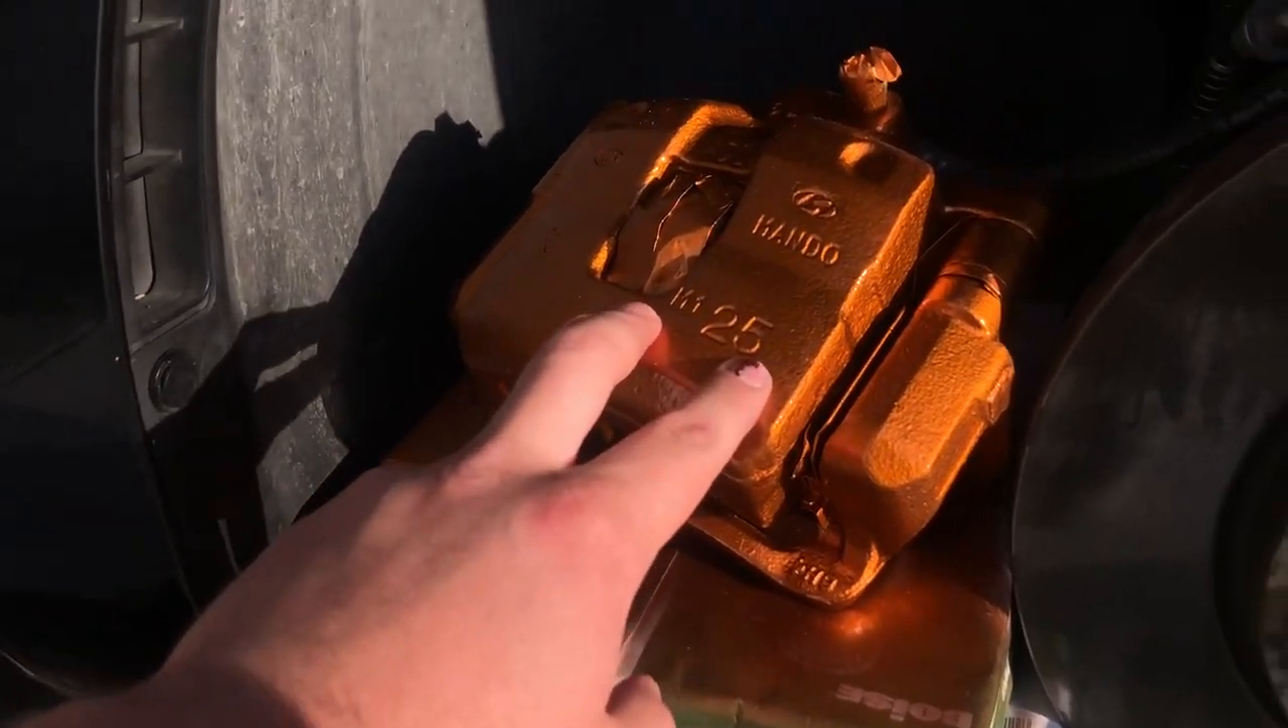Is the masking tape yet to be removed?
Yes.